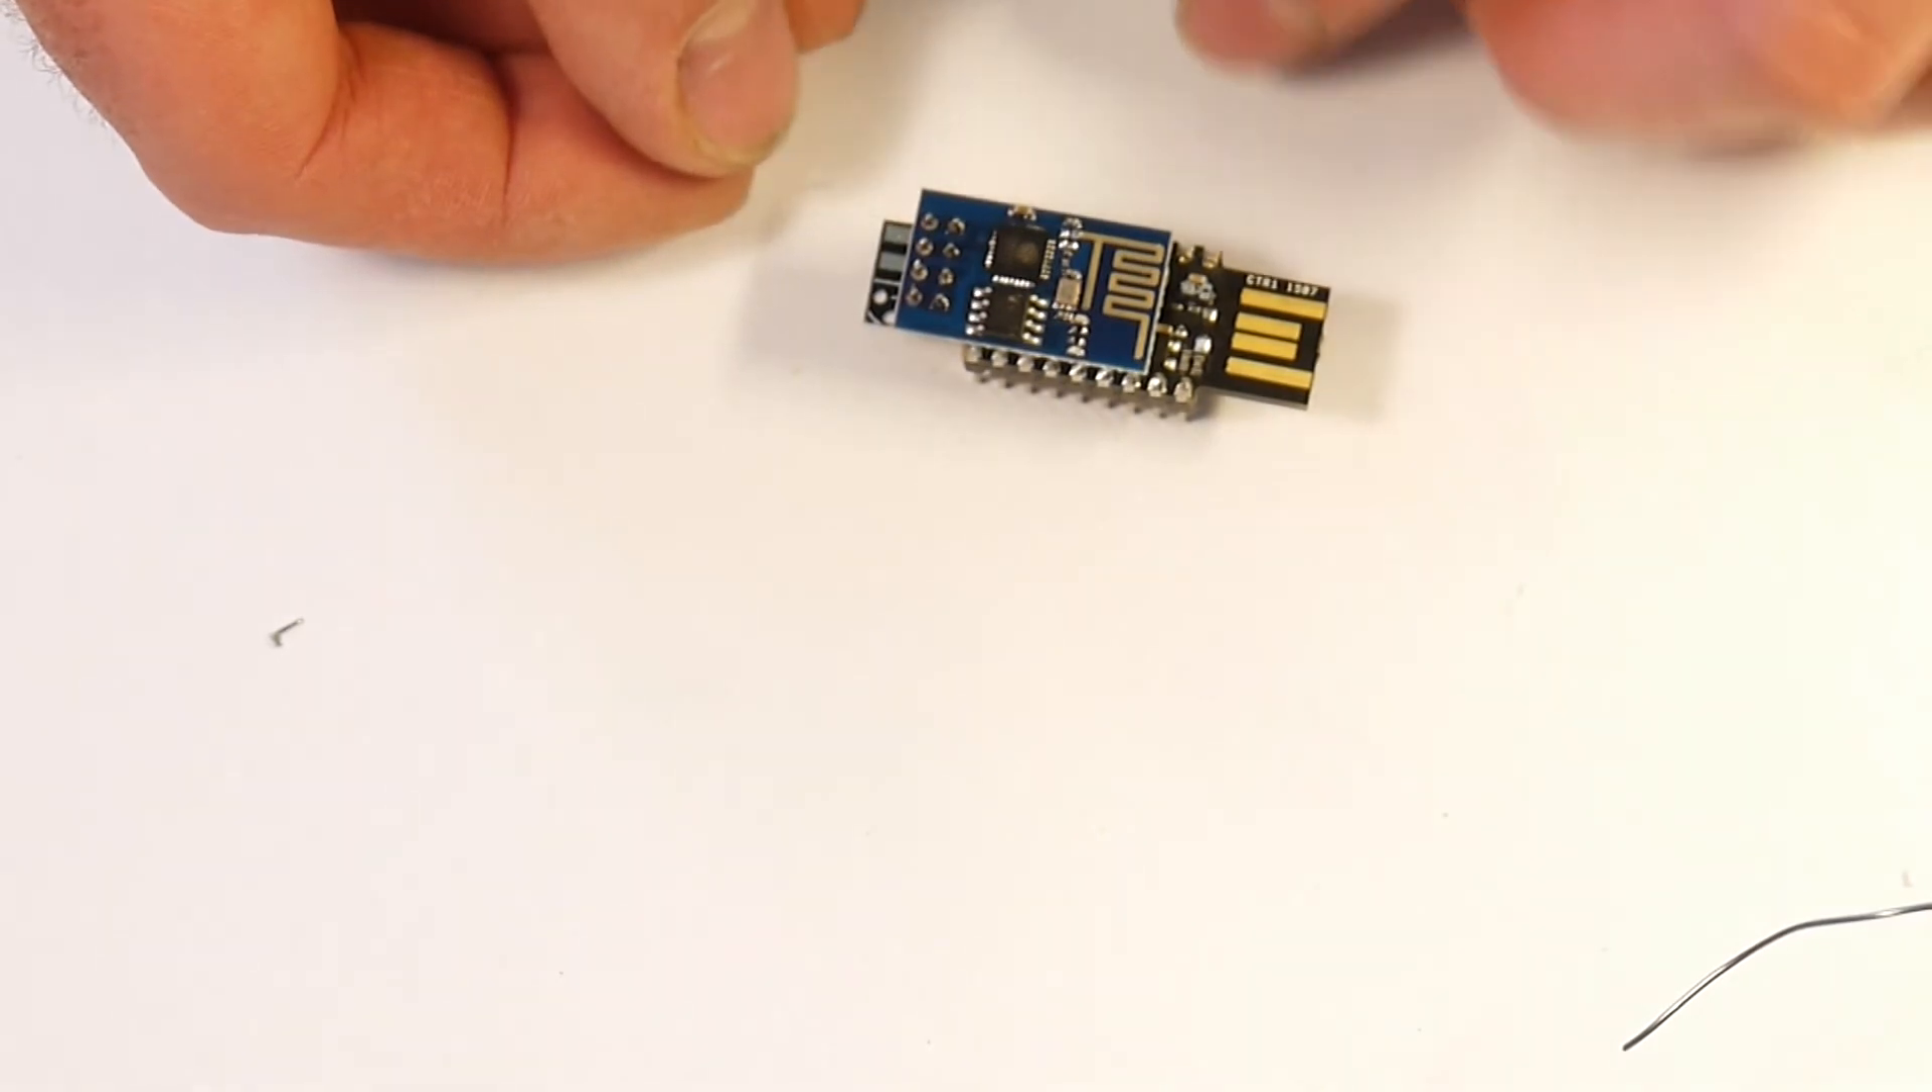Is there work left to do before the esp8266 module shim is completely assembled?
No.